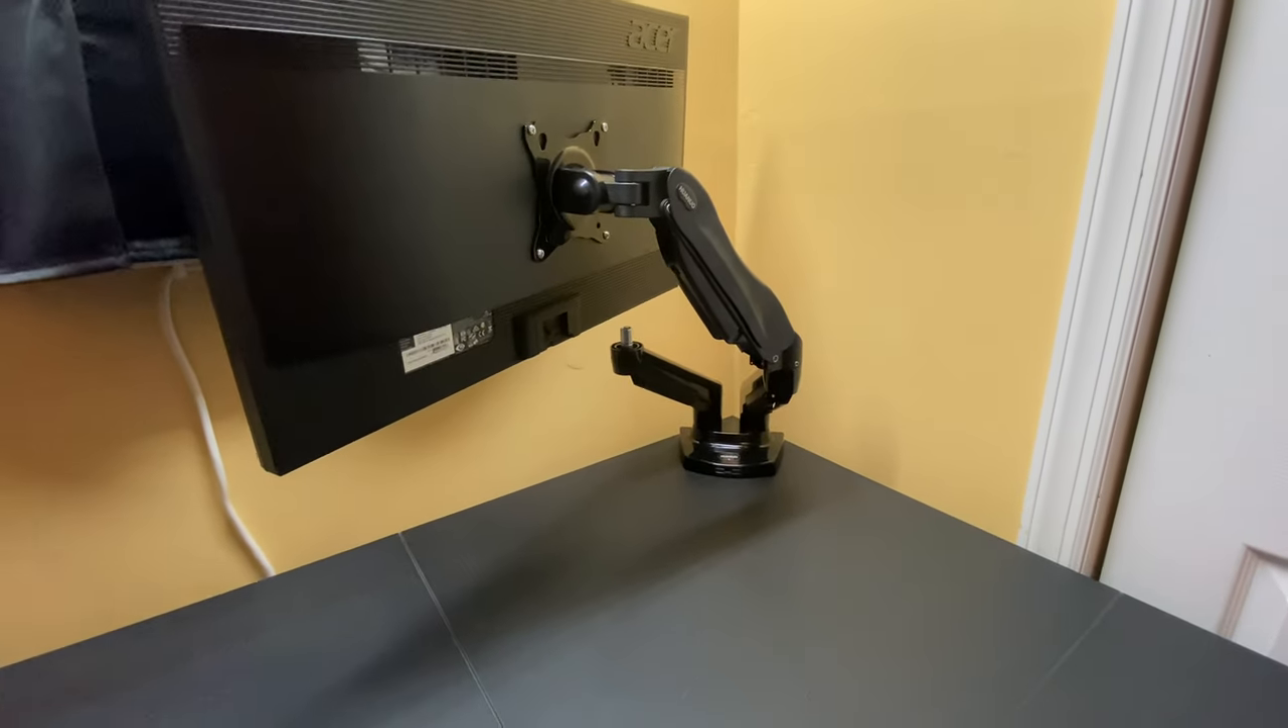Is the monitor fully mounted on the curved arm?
Yes.